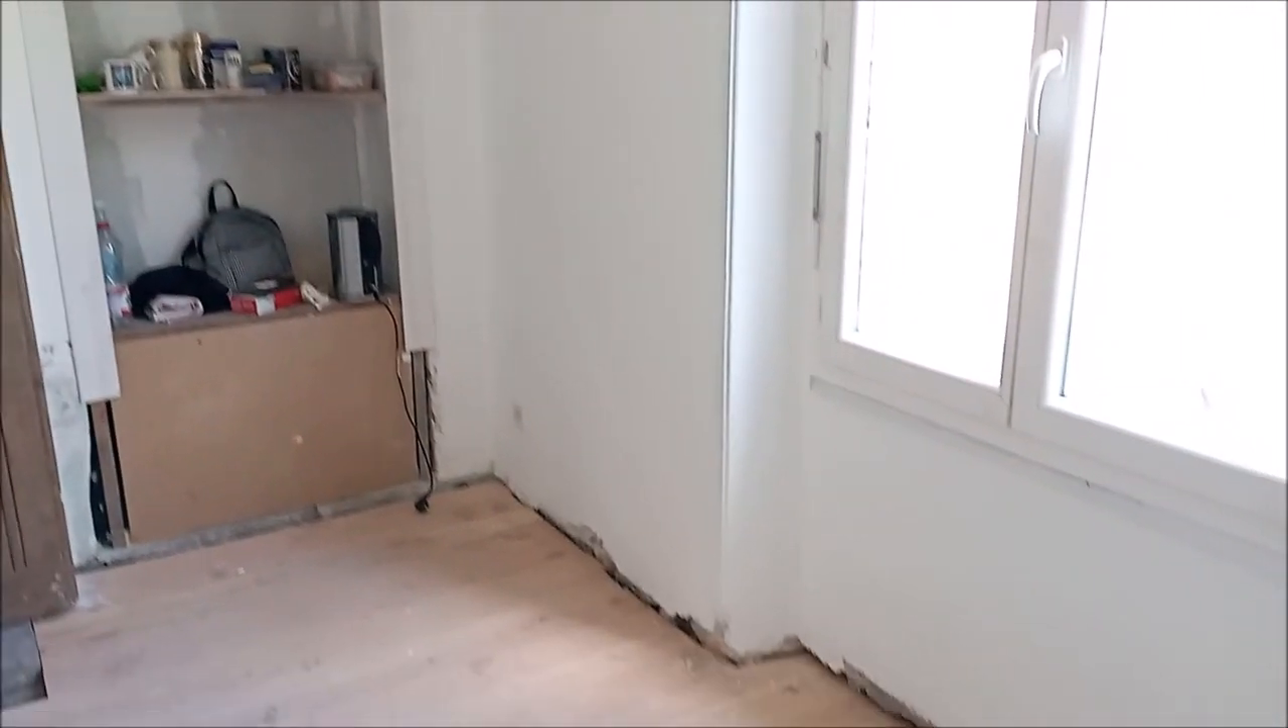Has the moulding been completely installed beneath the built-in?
No.